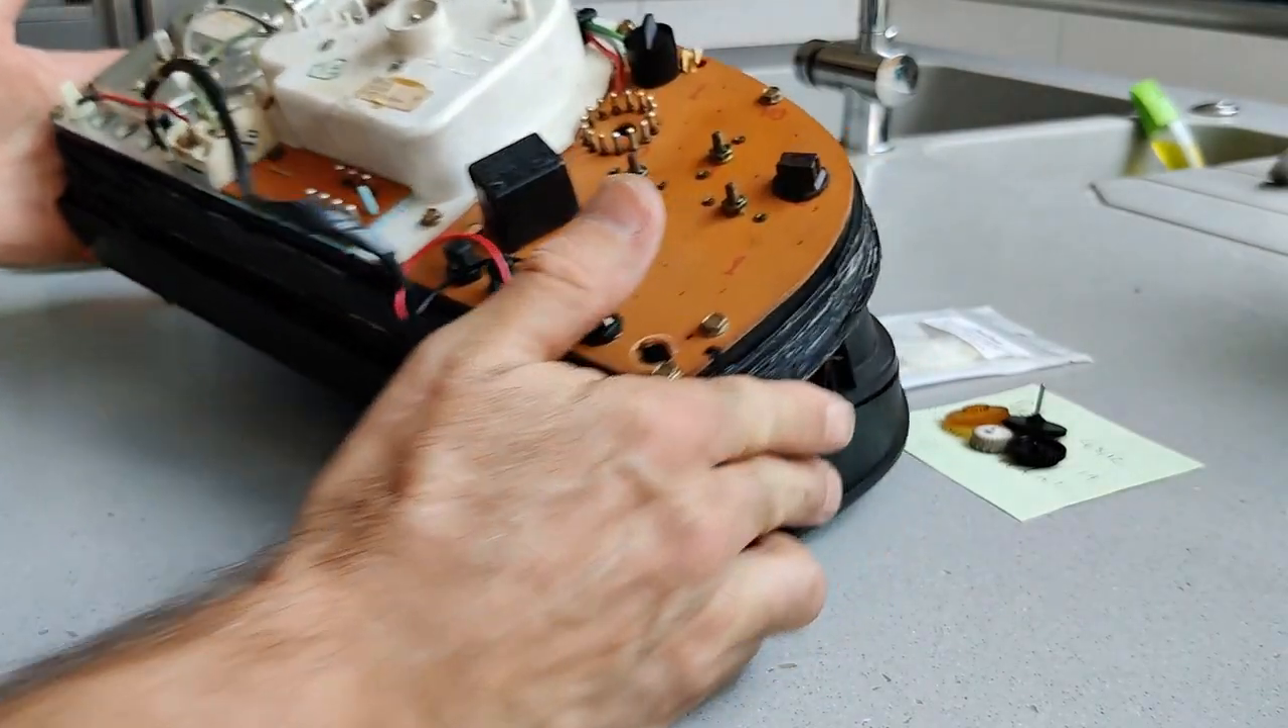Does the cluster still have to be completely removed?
No.